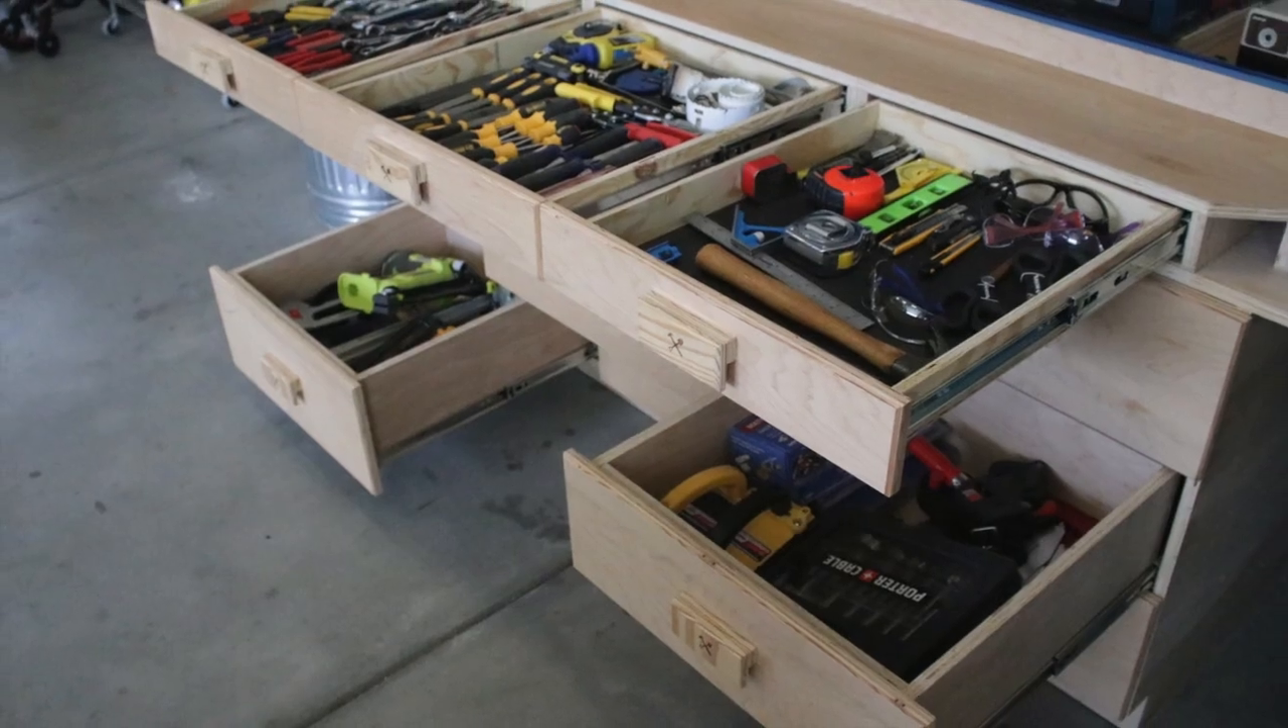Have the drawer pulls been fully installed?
Yes.